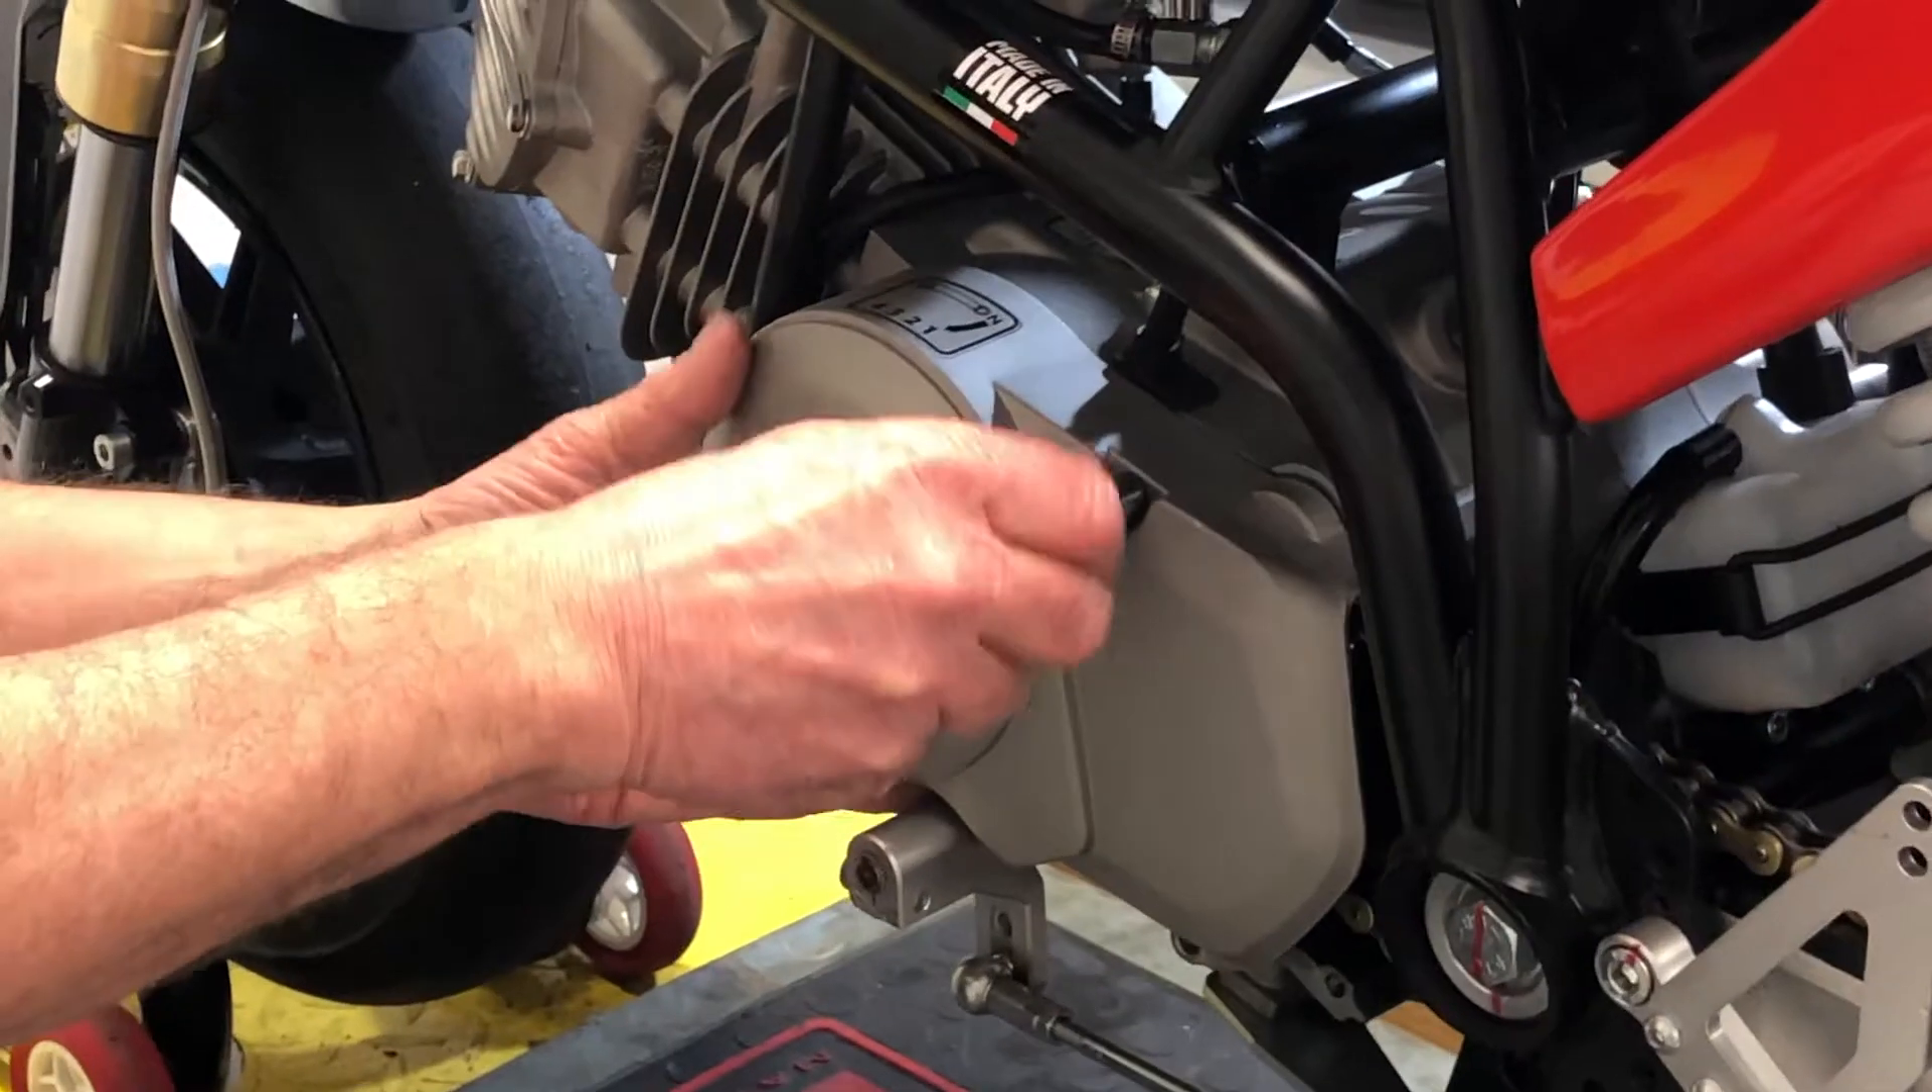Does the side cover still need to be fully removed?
Yes.